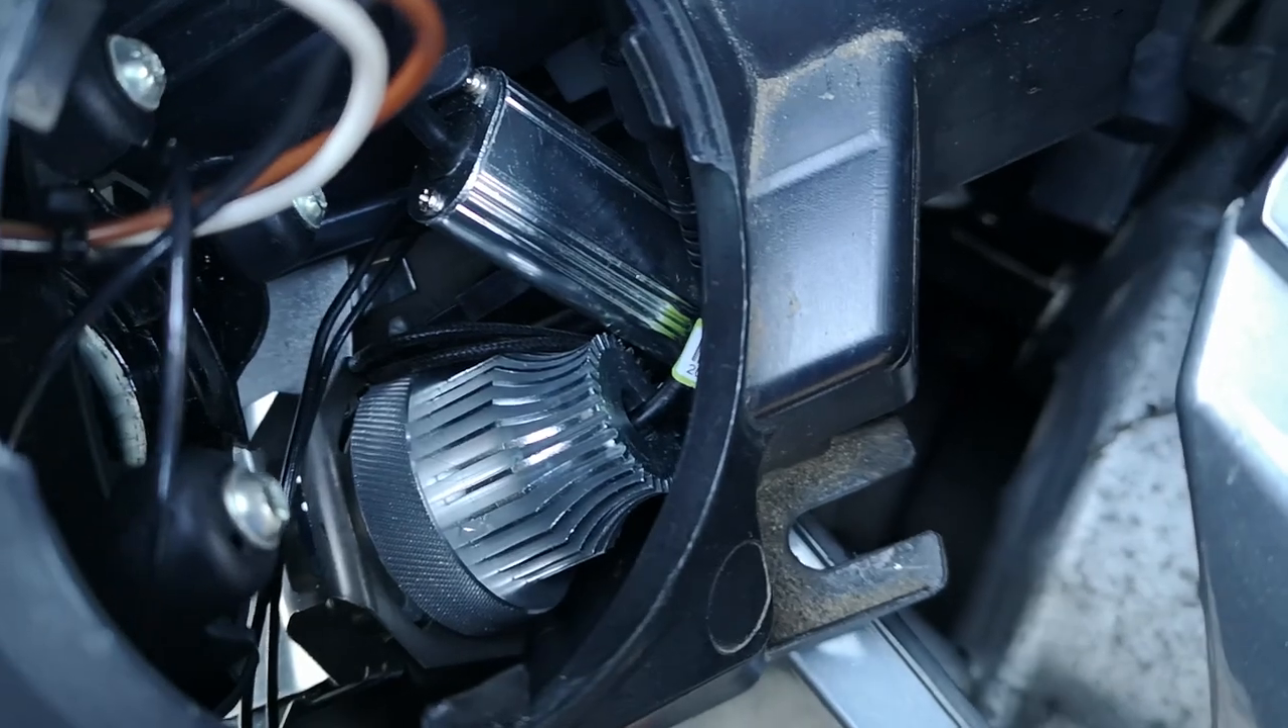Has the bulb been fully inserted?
Yes.